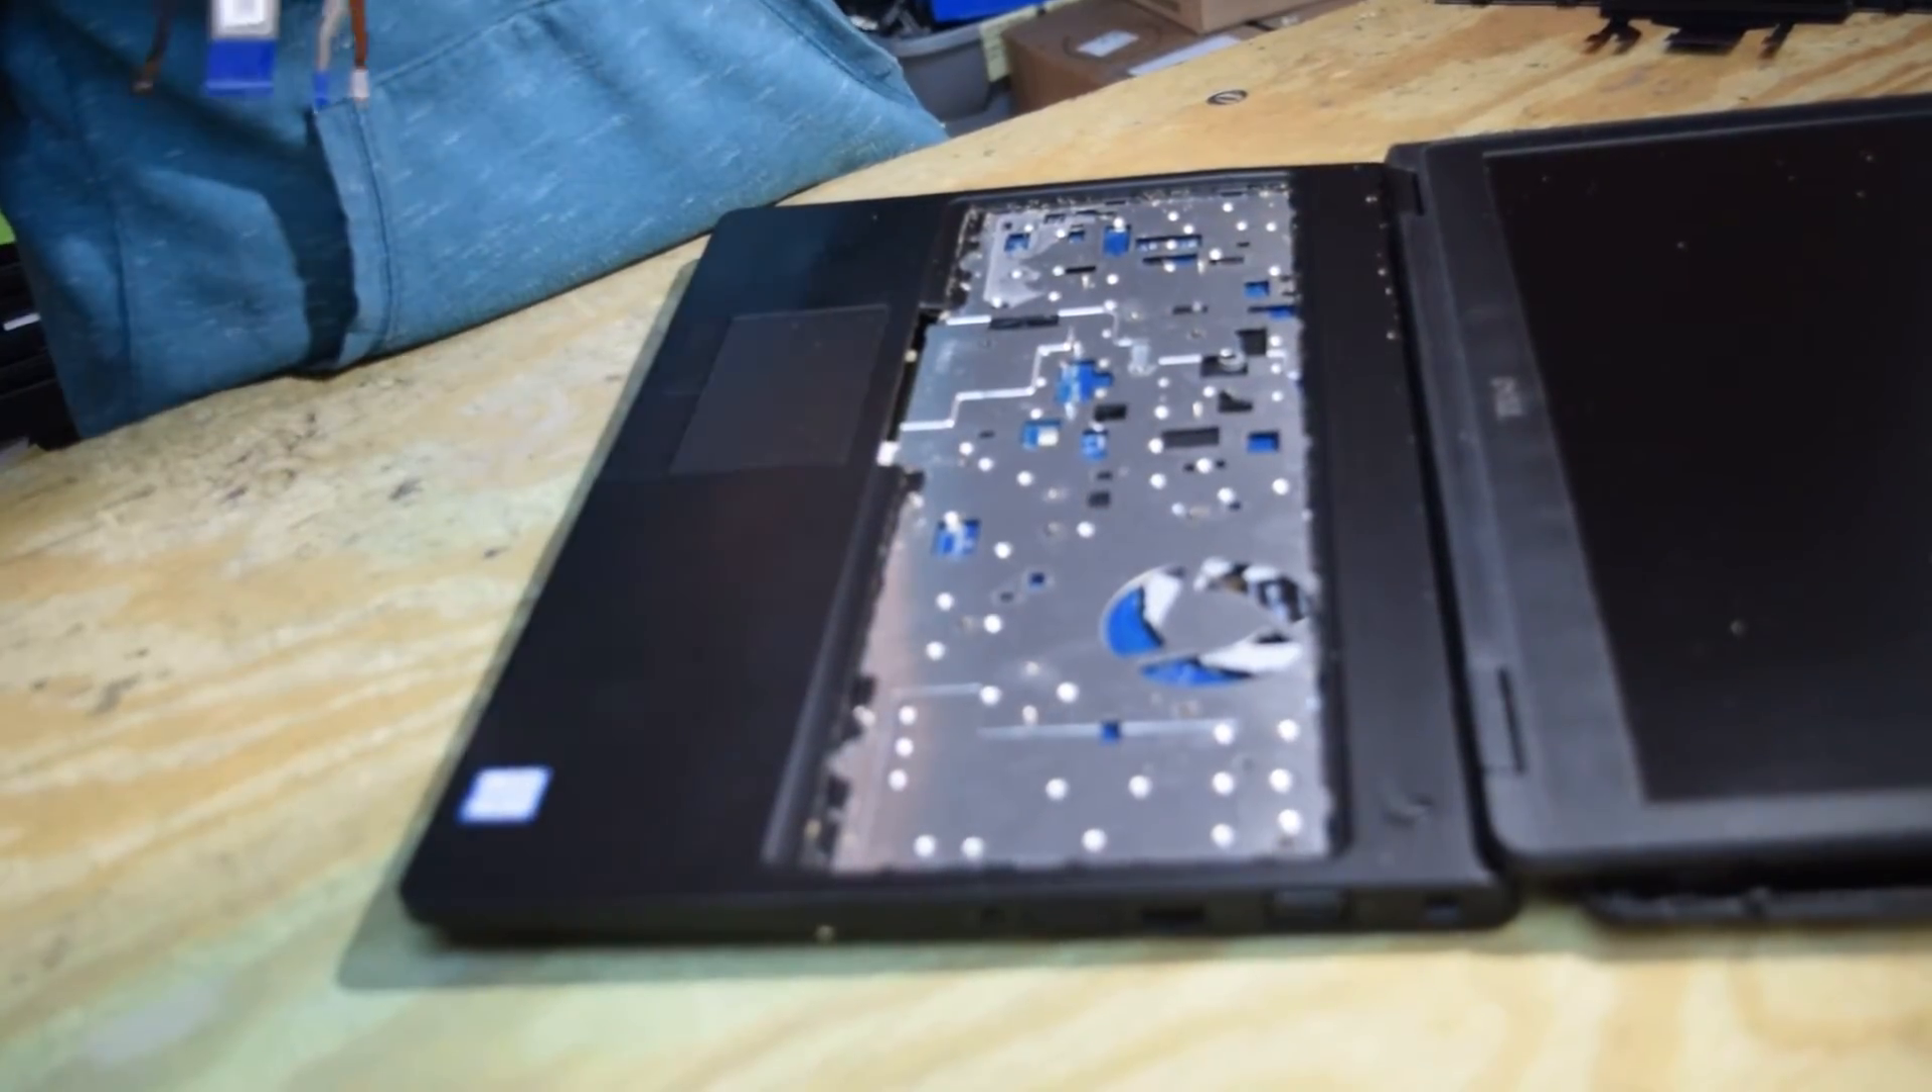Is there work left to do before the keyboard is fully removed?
No.